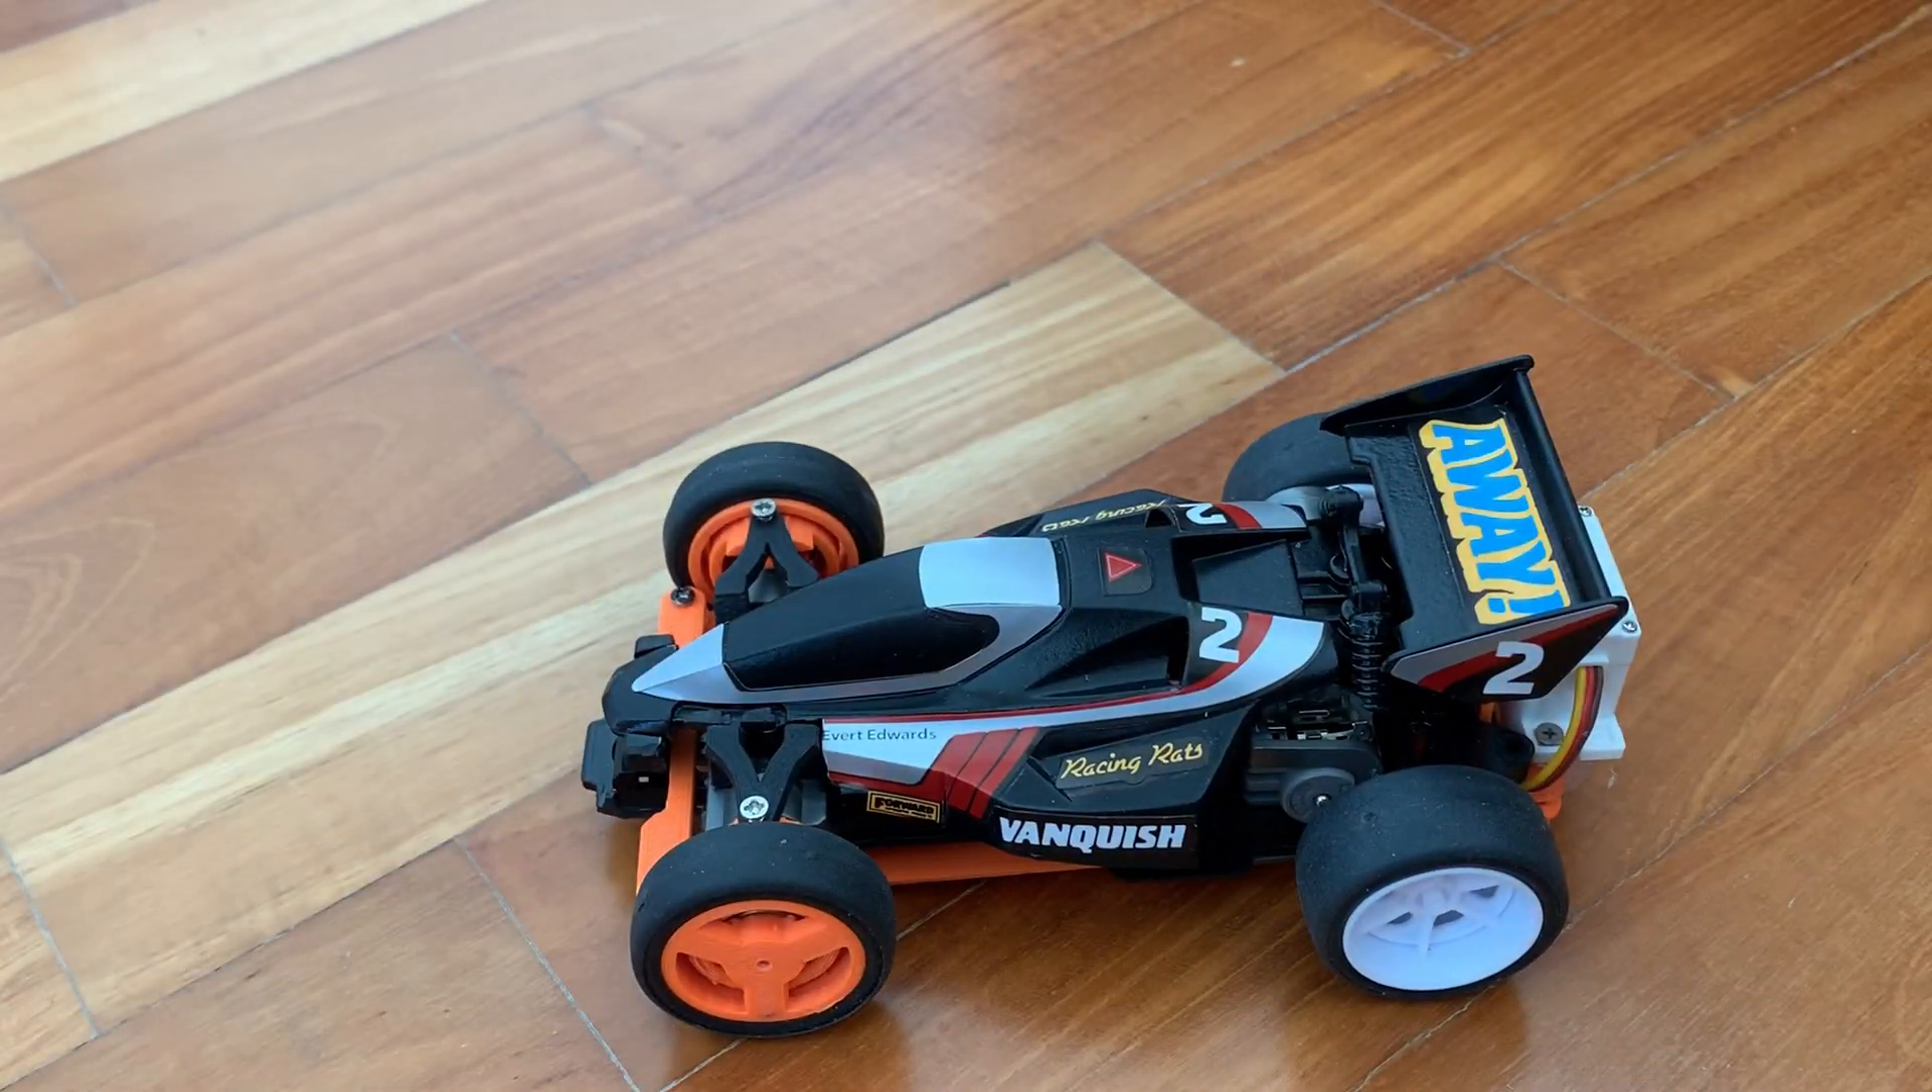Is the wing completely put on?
Yes.